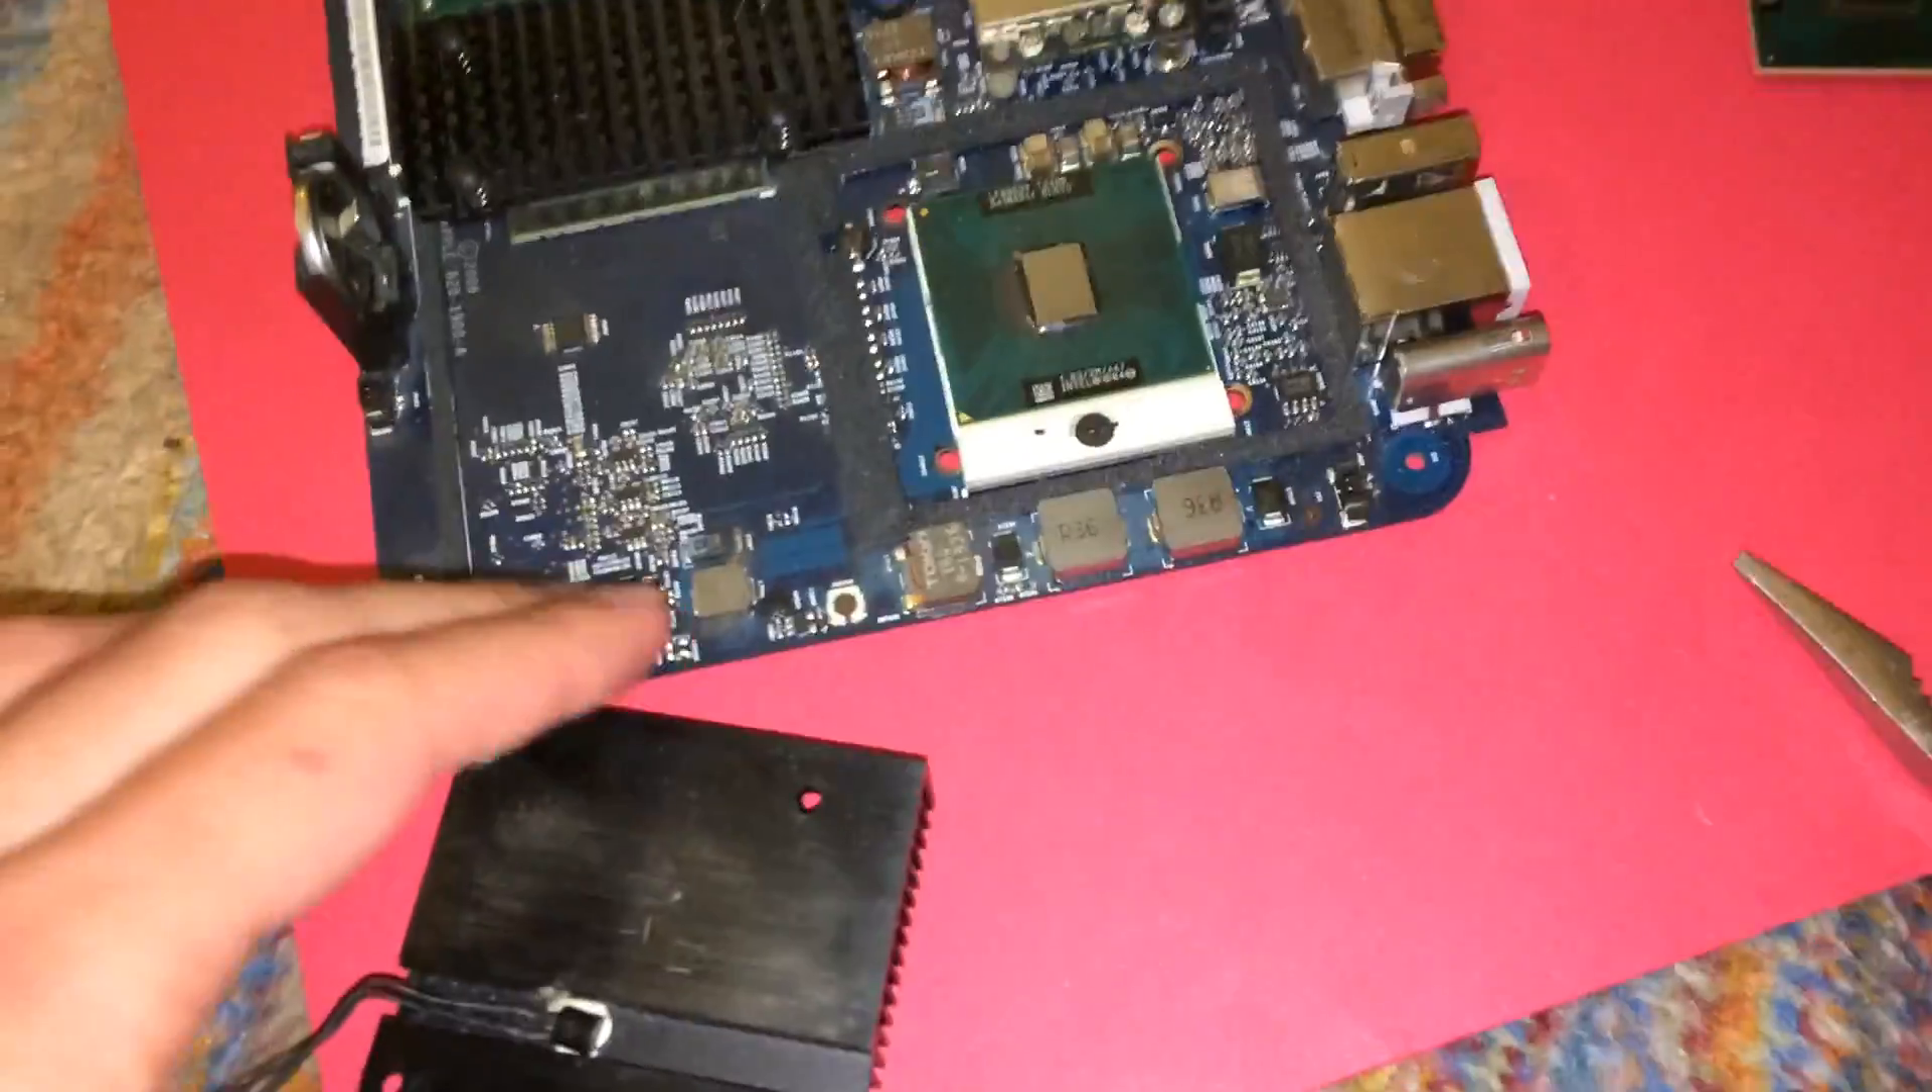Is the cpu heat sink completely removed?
Yes.